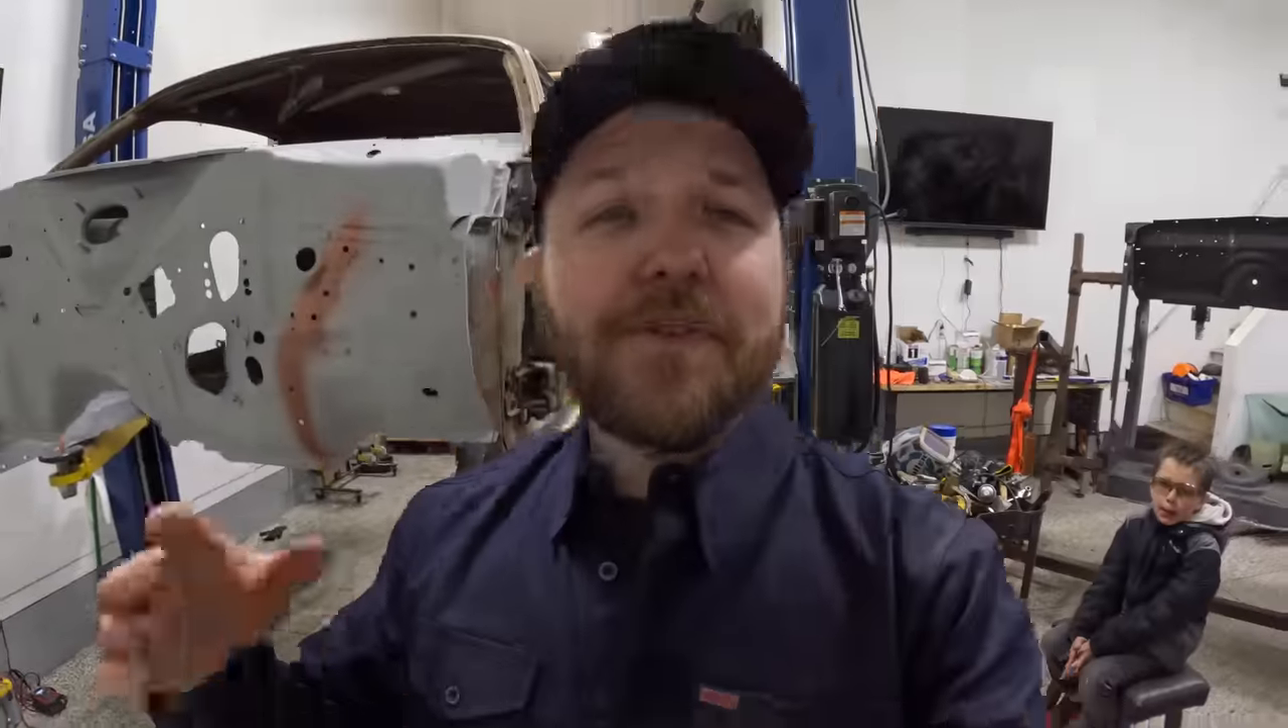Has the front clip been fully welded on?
No.